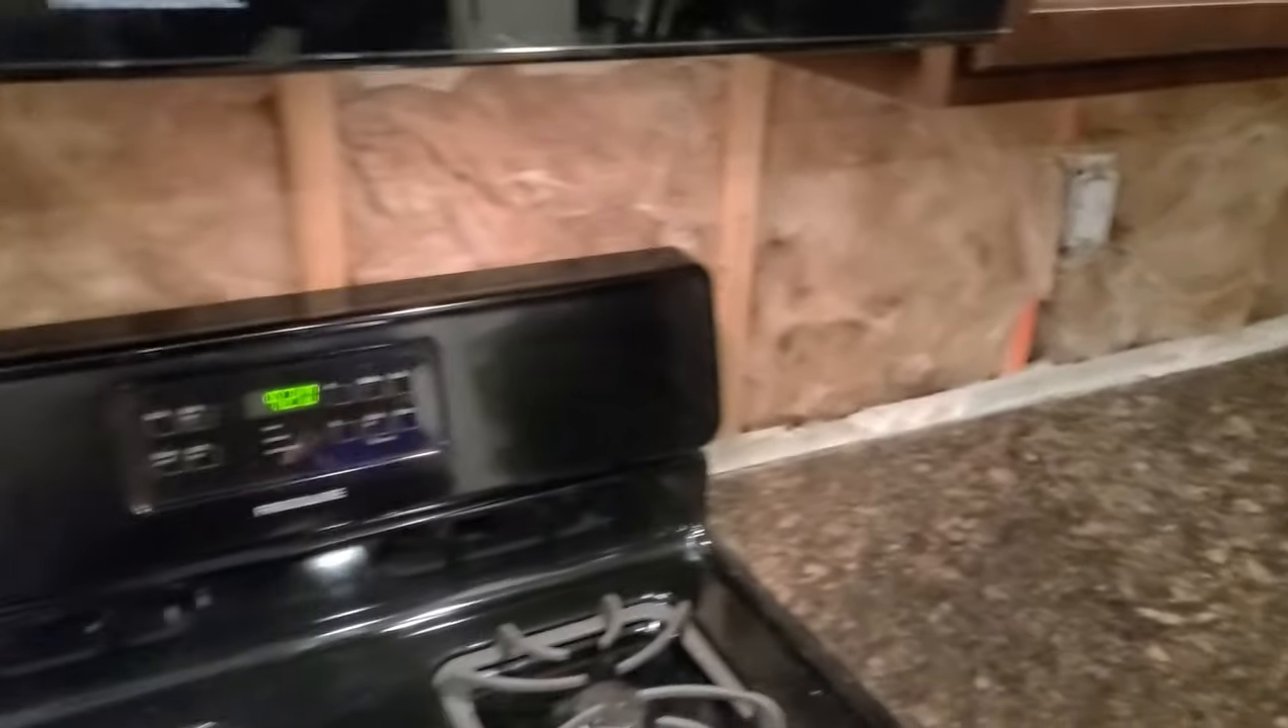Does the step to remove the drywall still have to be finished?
No.